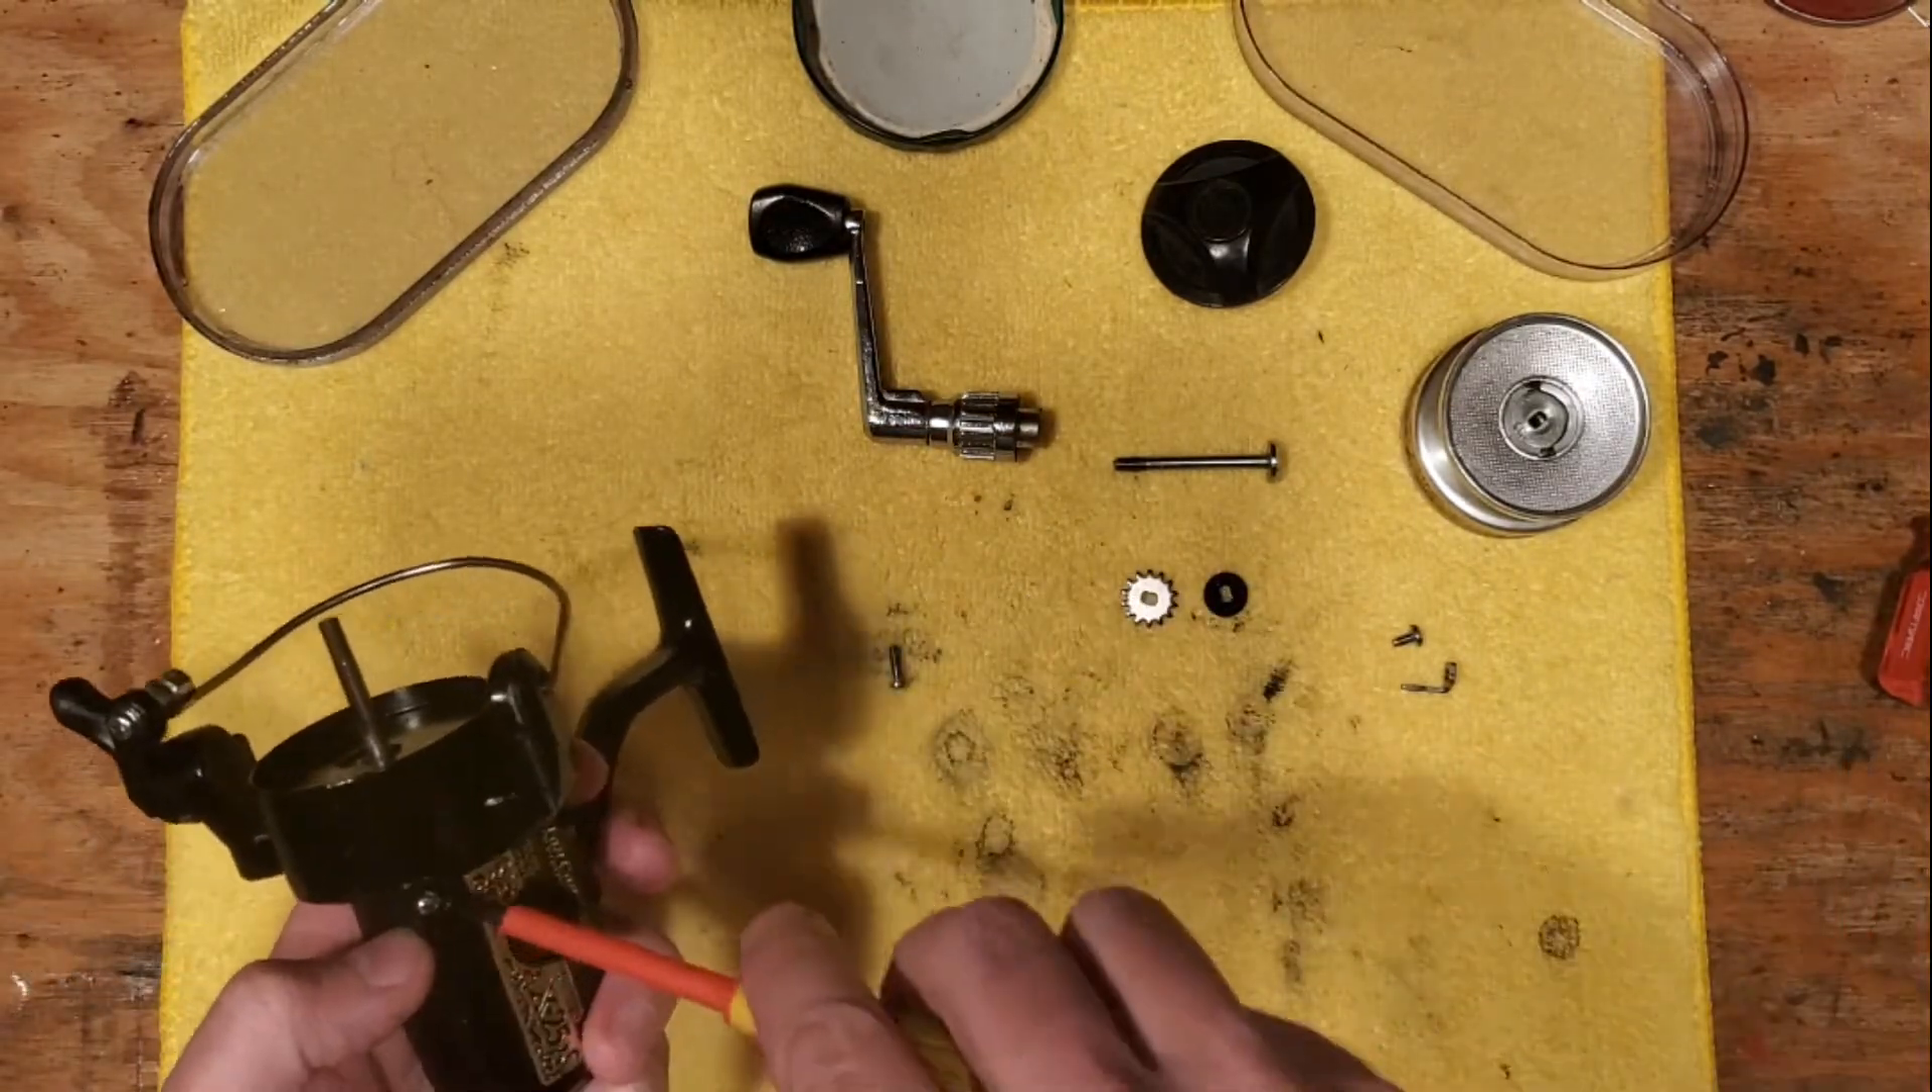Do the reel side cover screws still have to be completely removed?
Yes.